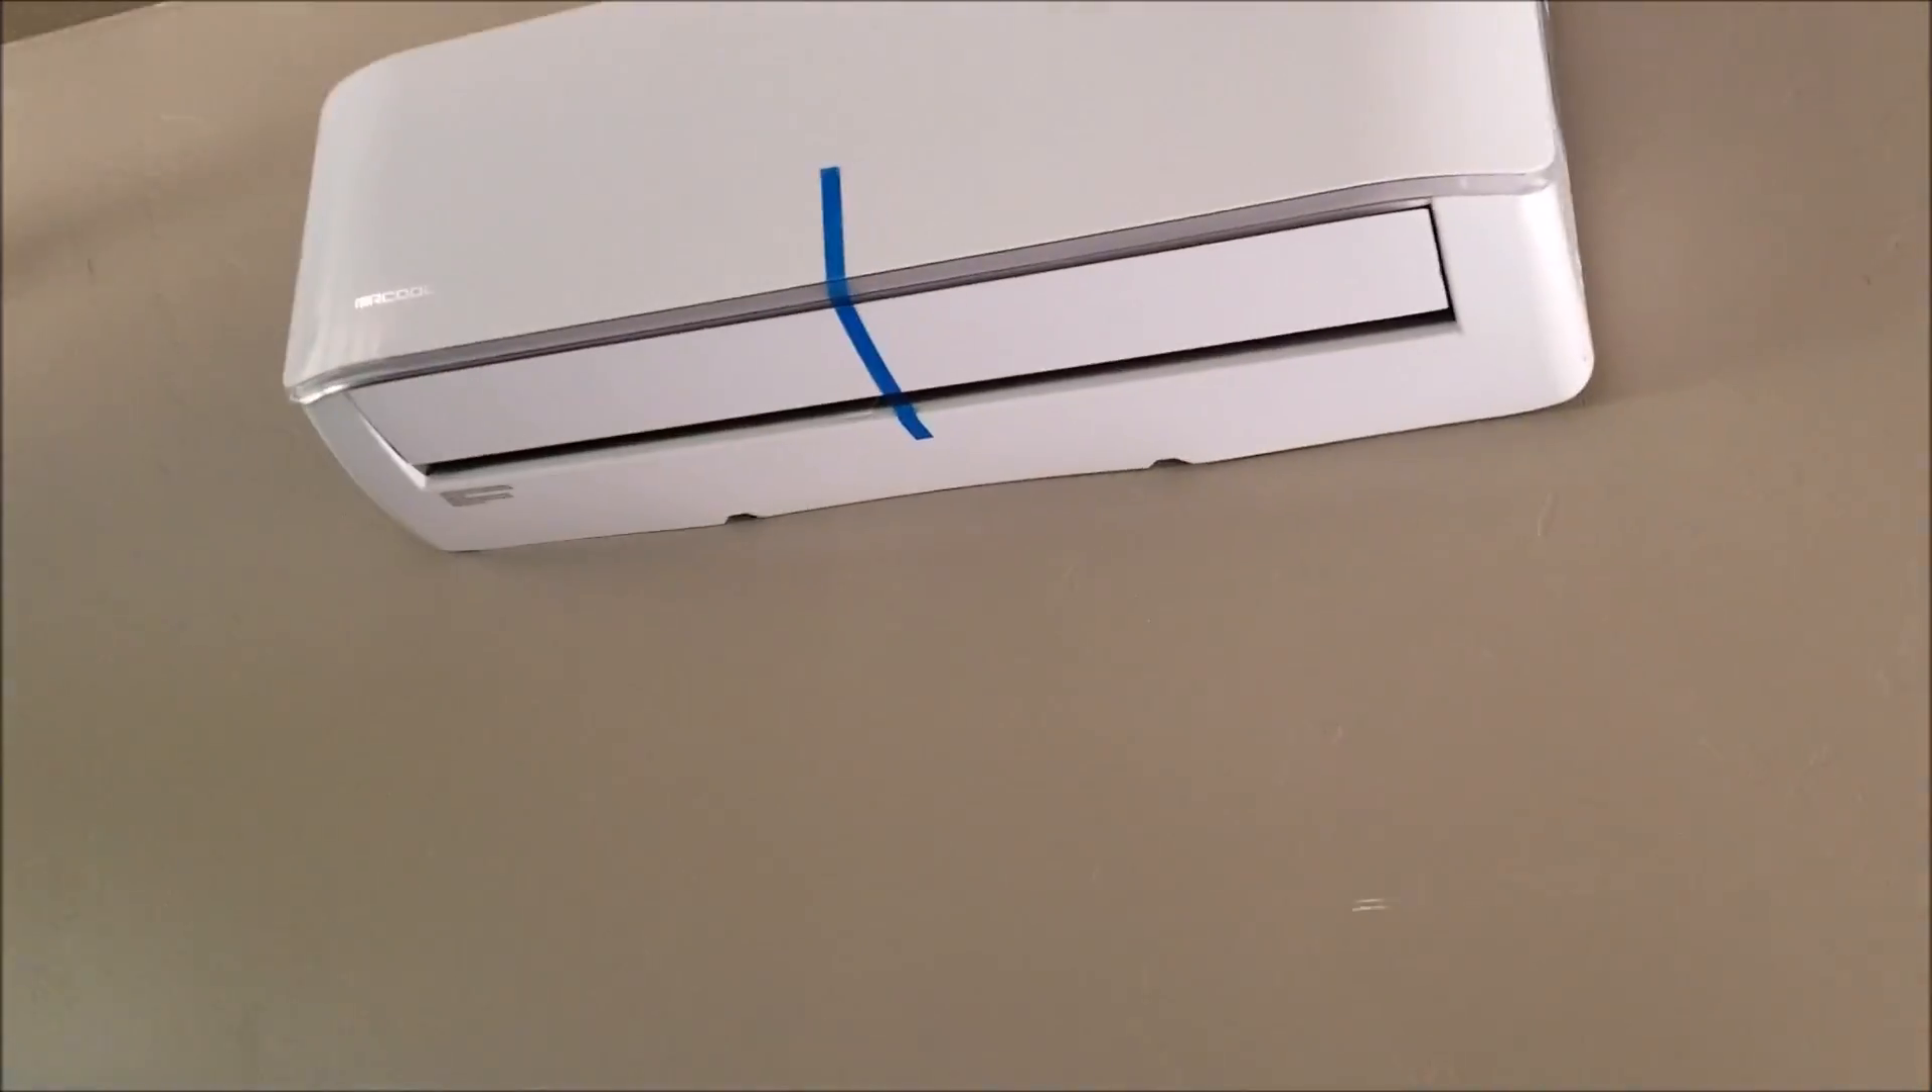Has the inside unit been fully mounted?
Yes.